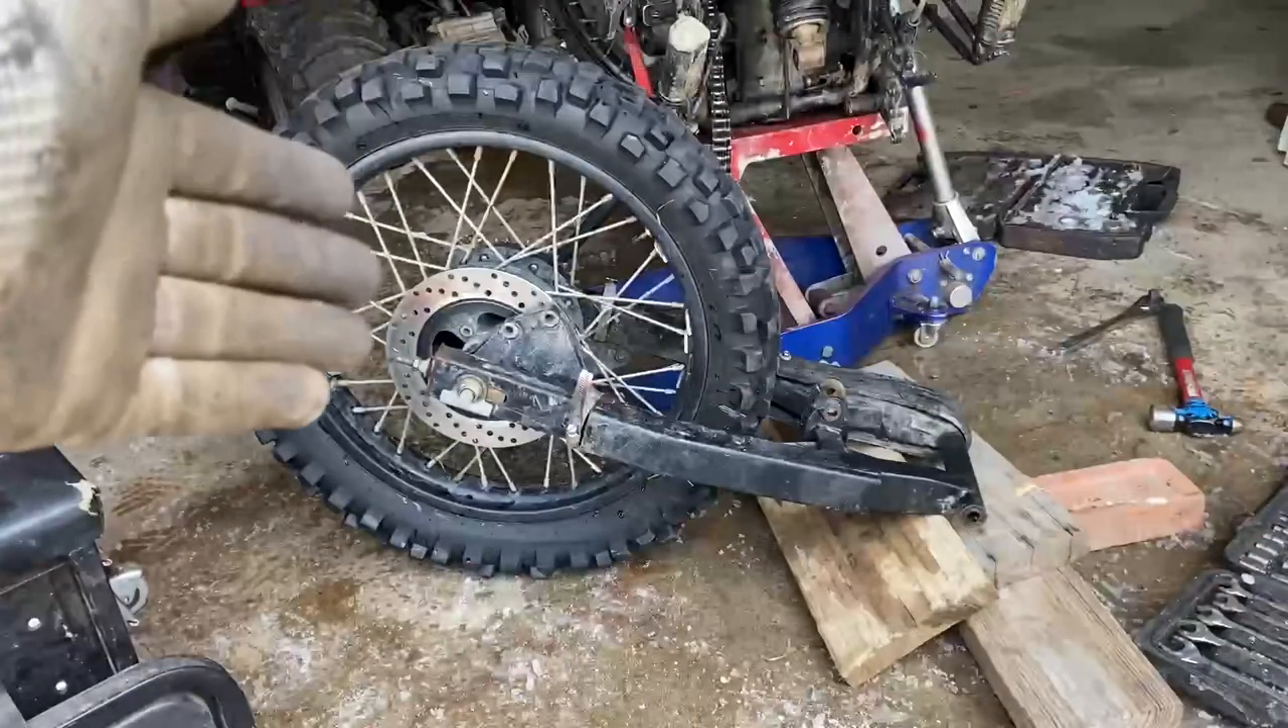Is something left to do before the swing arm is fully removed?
No.